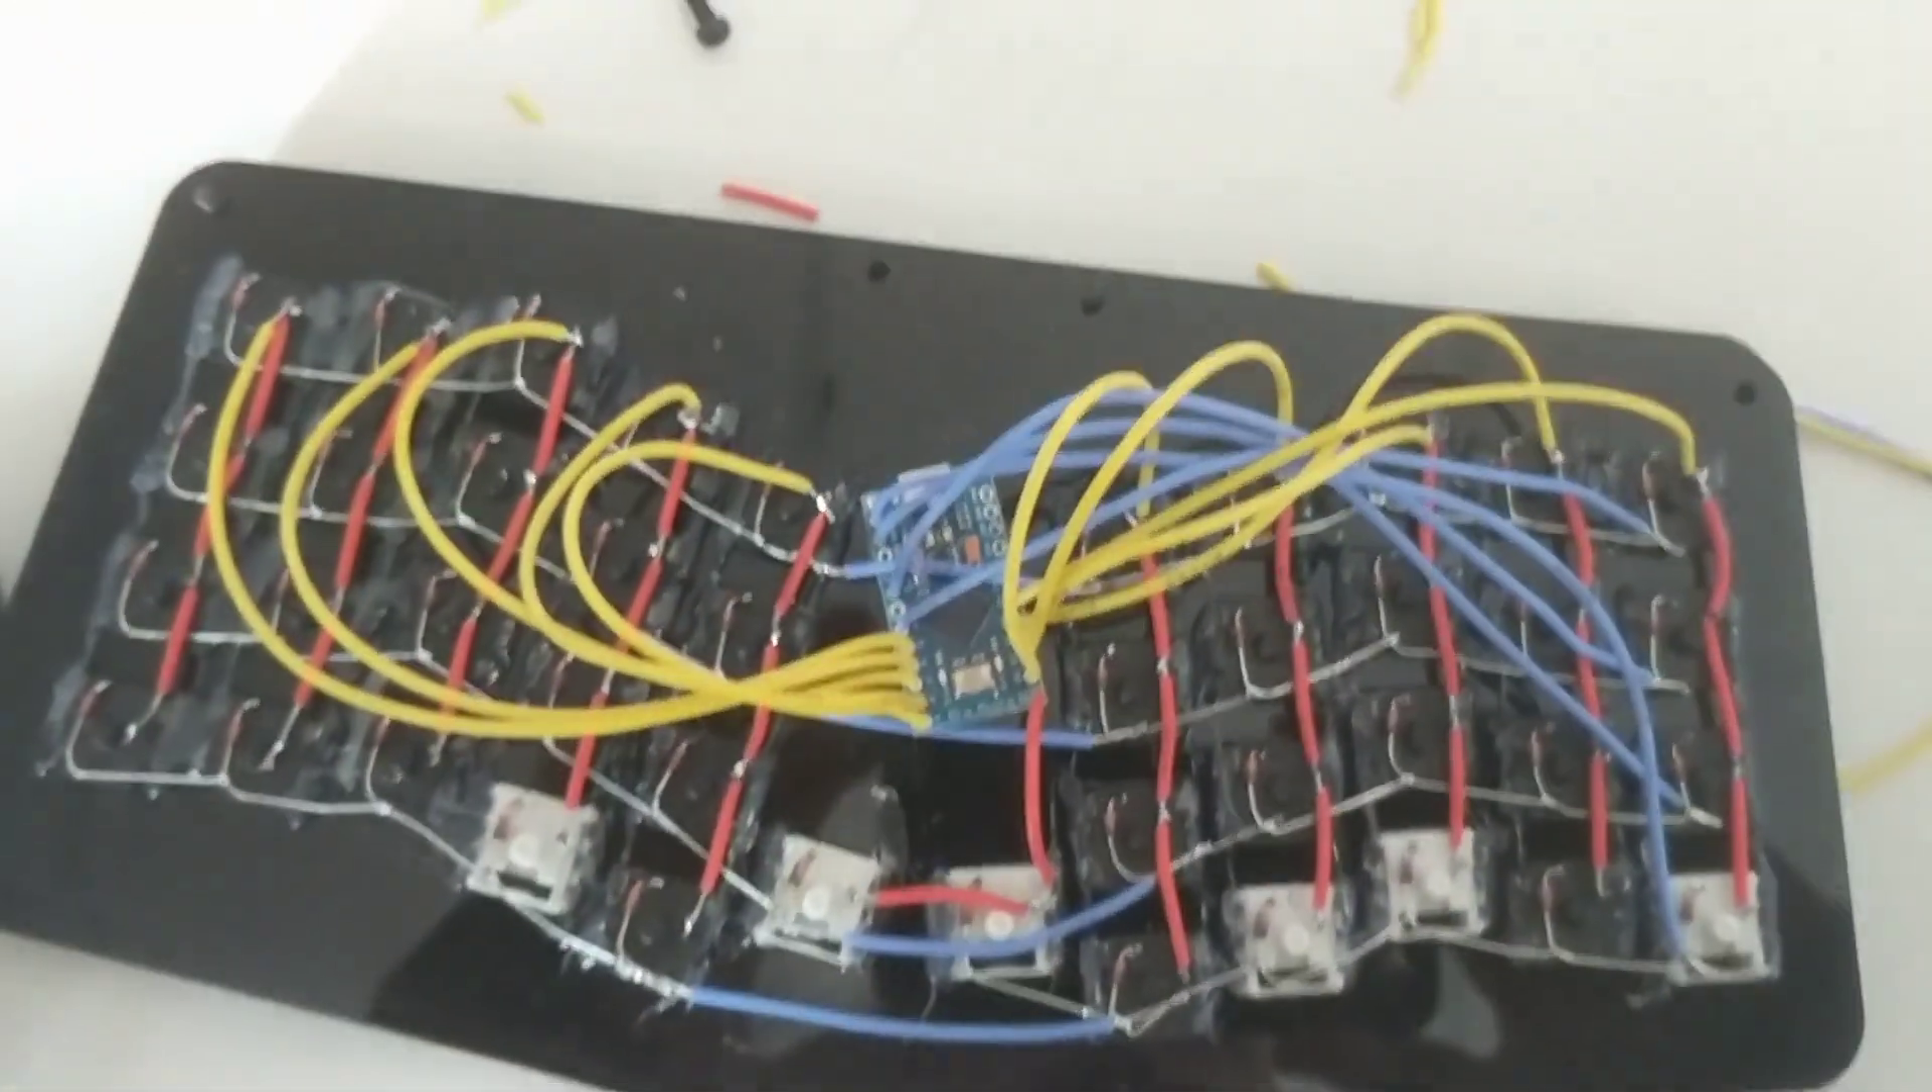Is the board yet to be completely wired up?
No.